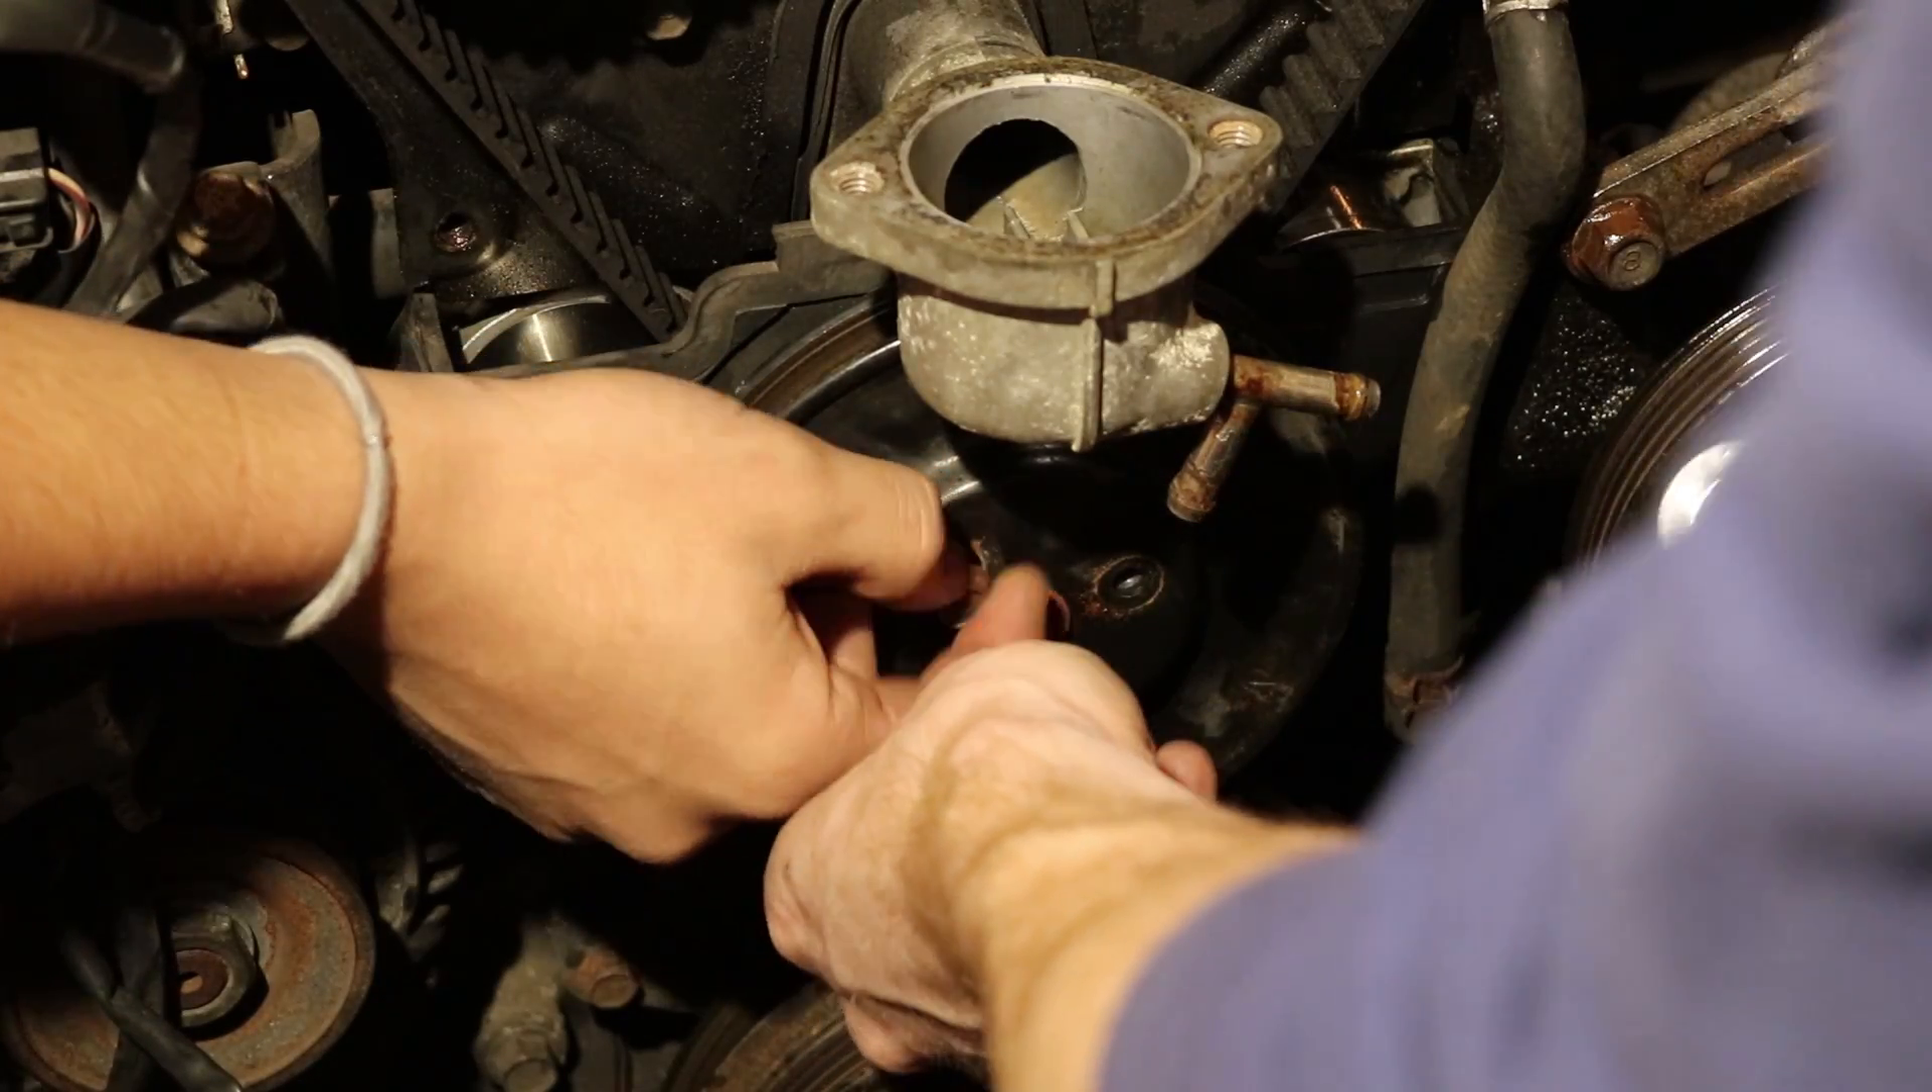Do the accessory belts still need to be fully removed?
No.